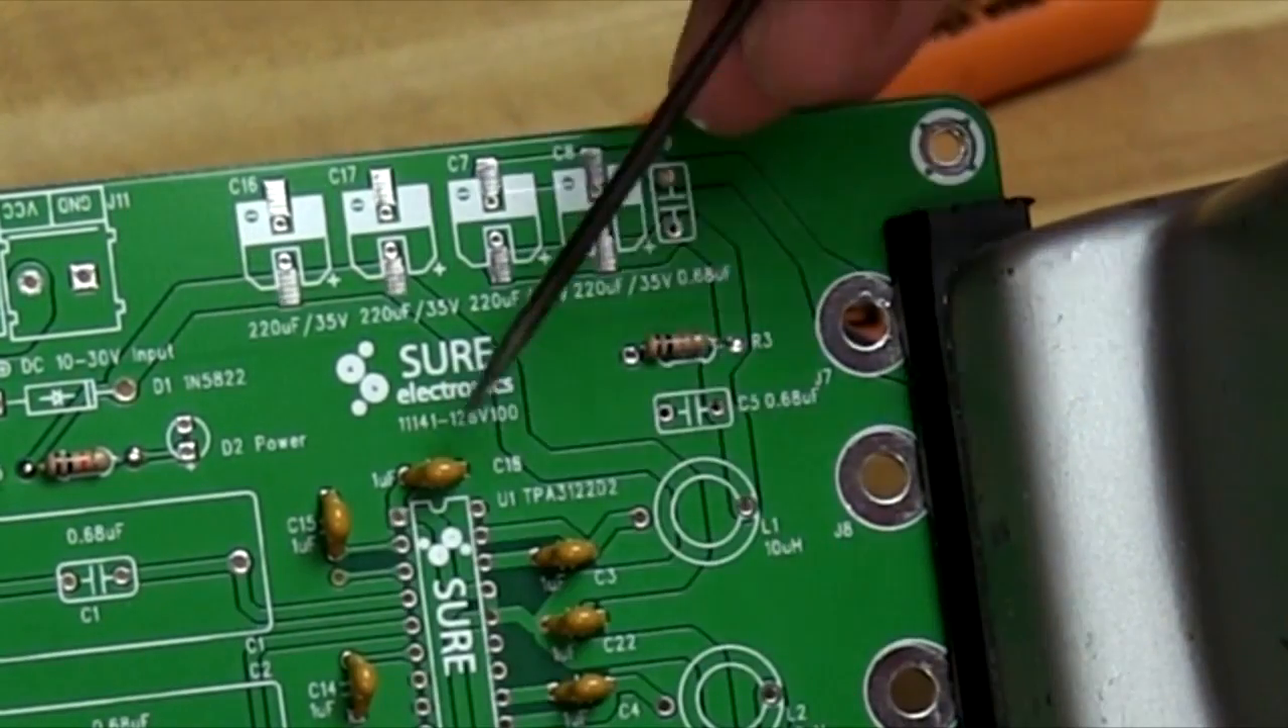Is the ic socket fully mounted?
No.